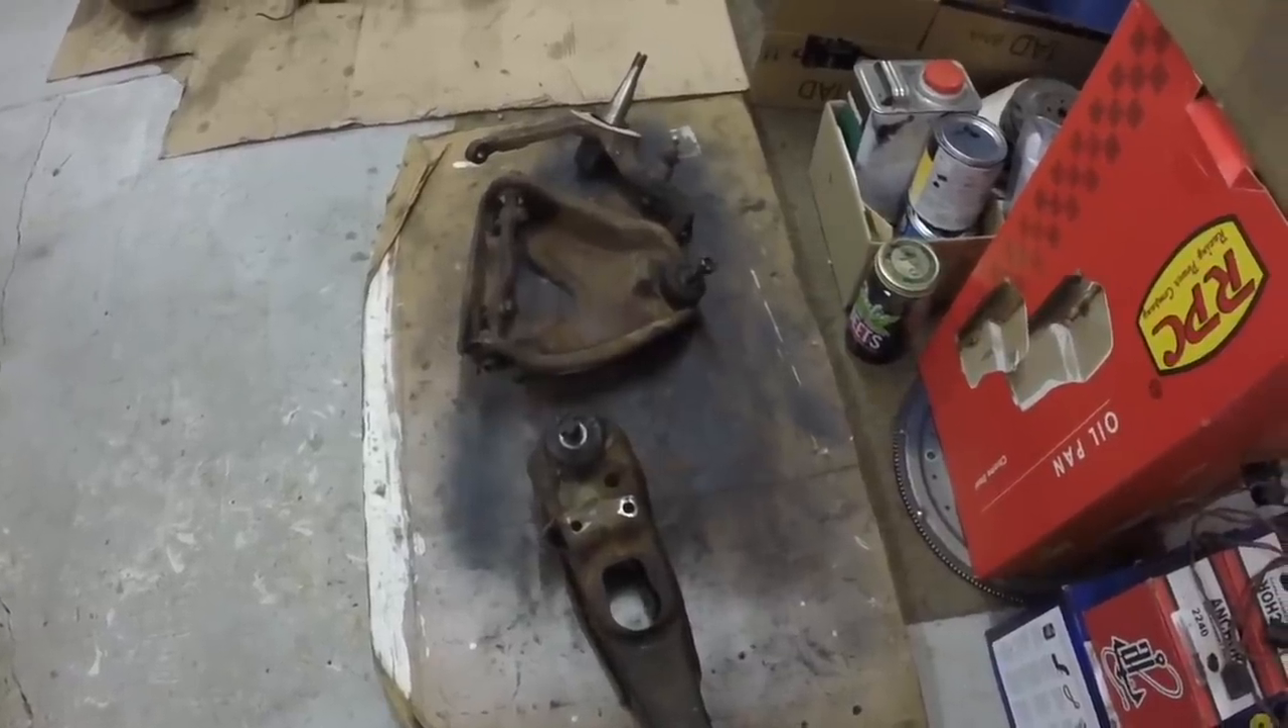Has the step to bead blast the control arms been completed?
No.